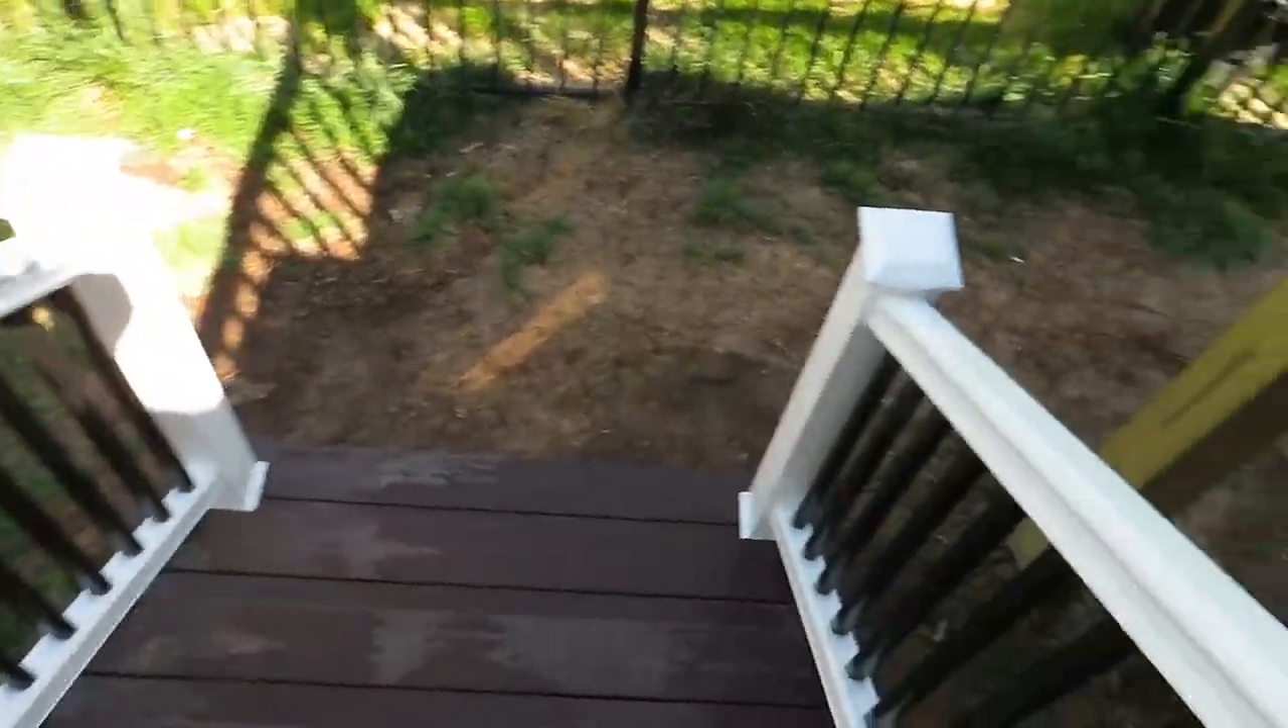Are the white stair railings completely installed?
Yes.